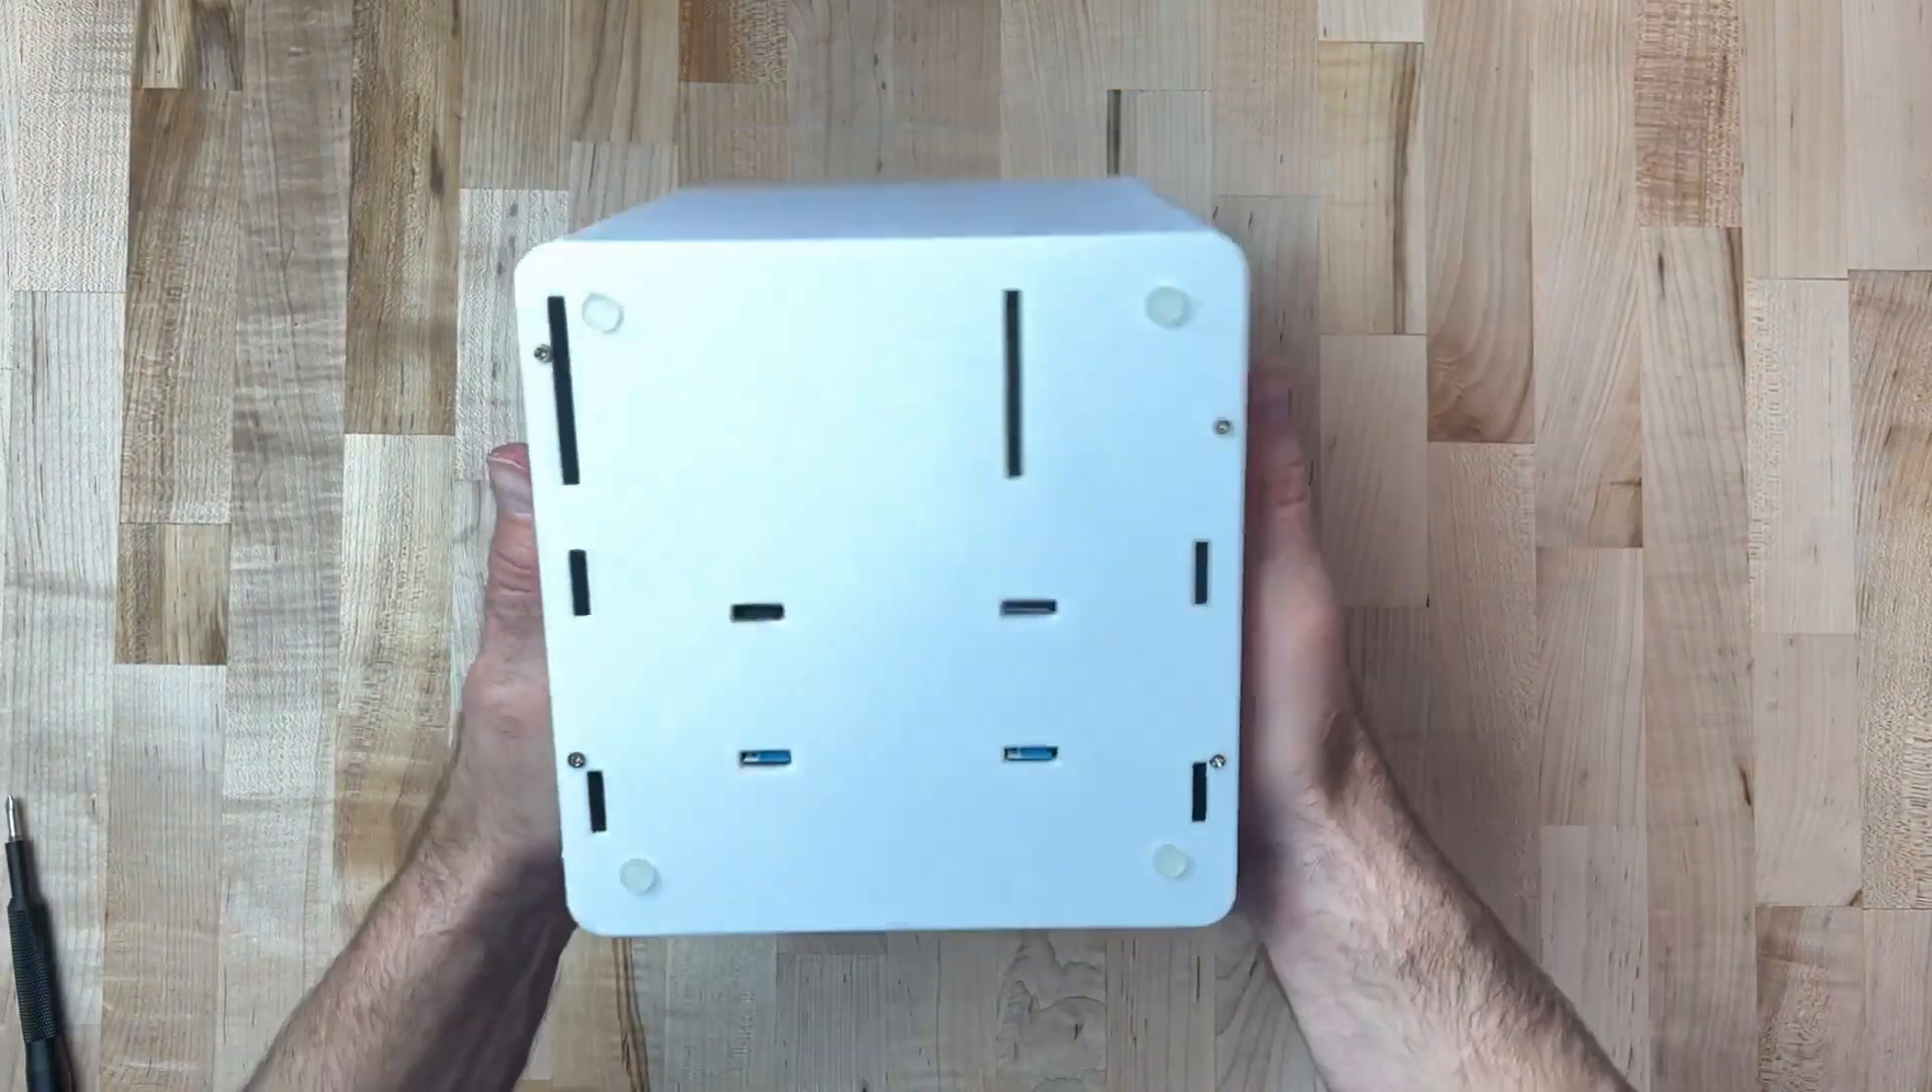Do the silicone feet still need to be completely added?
No.